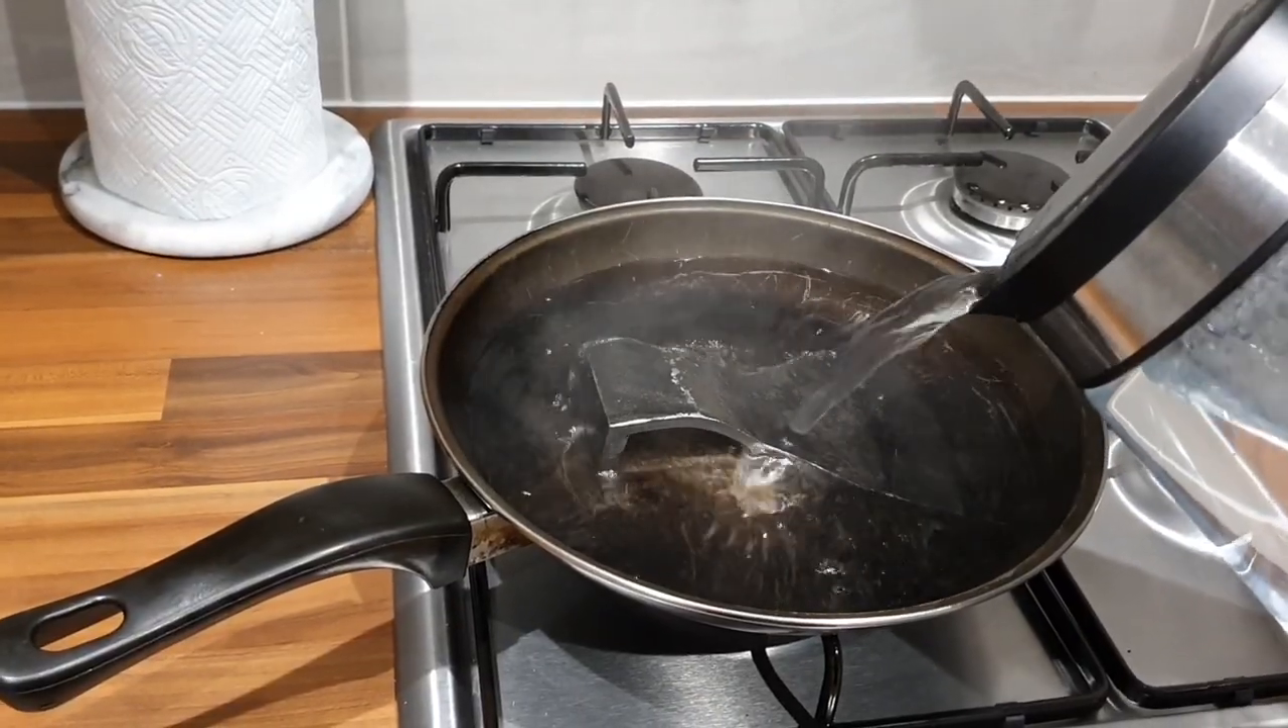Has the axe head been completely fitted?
No.